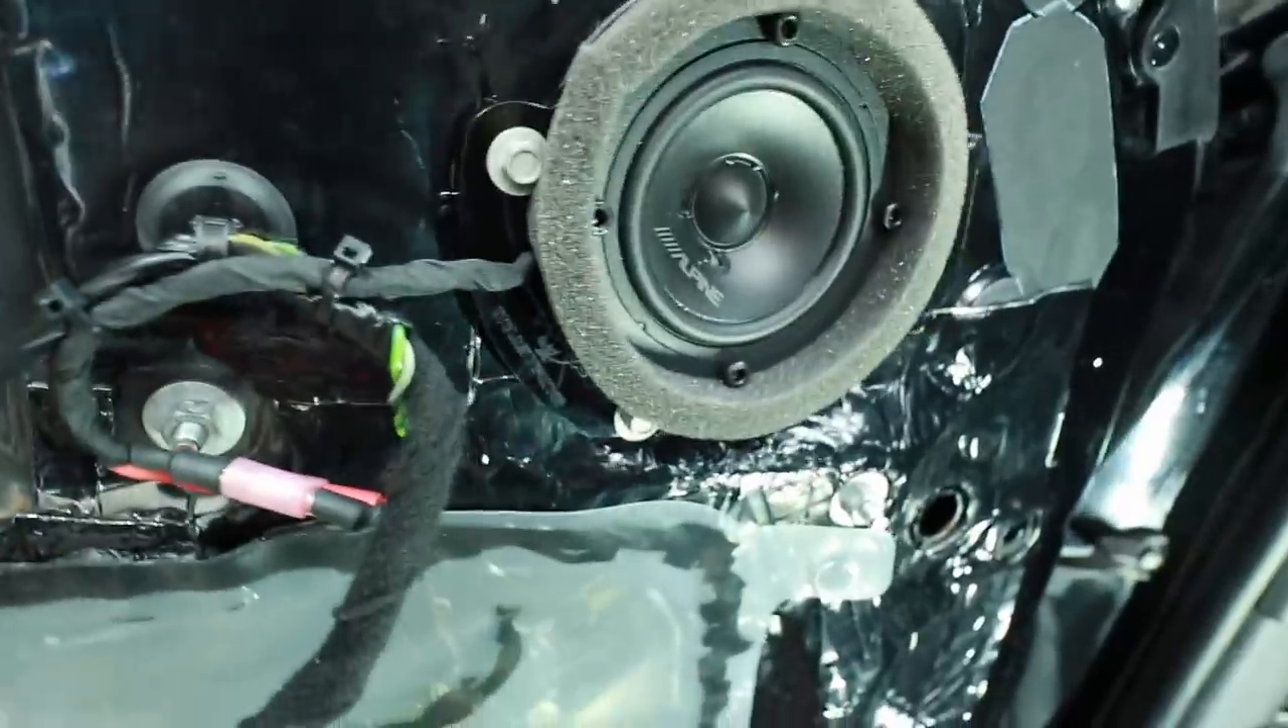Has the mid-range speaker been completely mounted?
Yes.